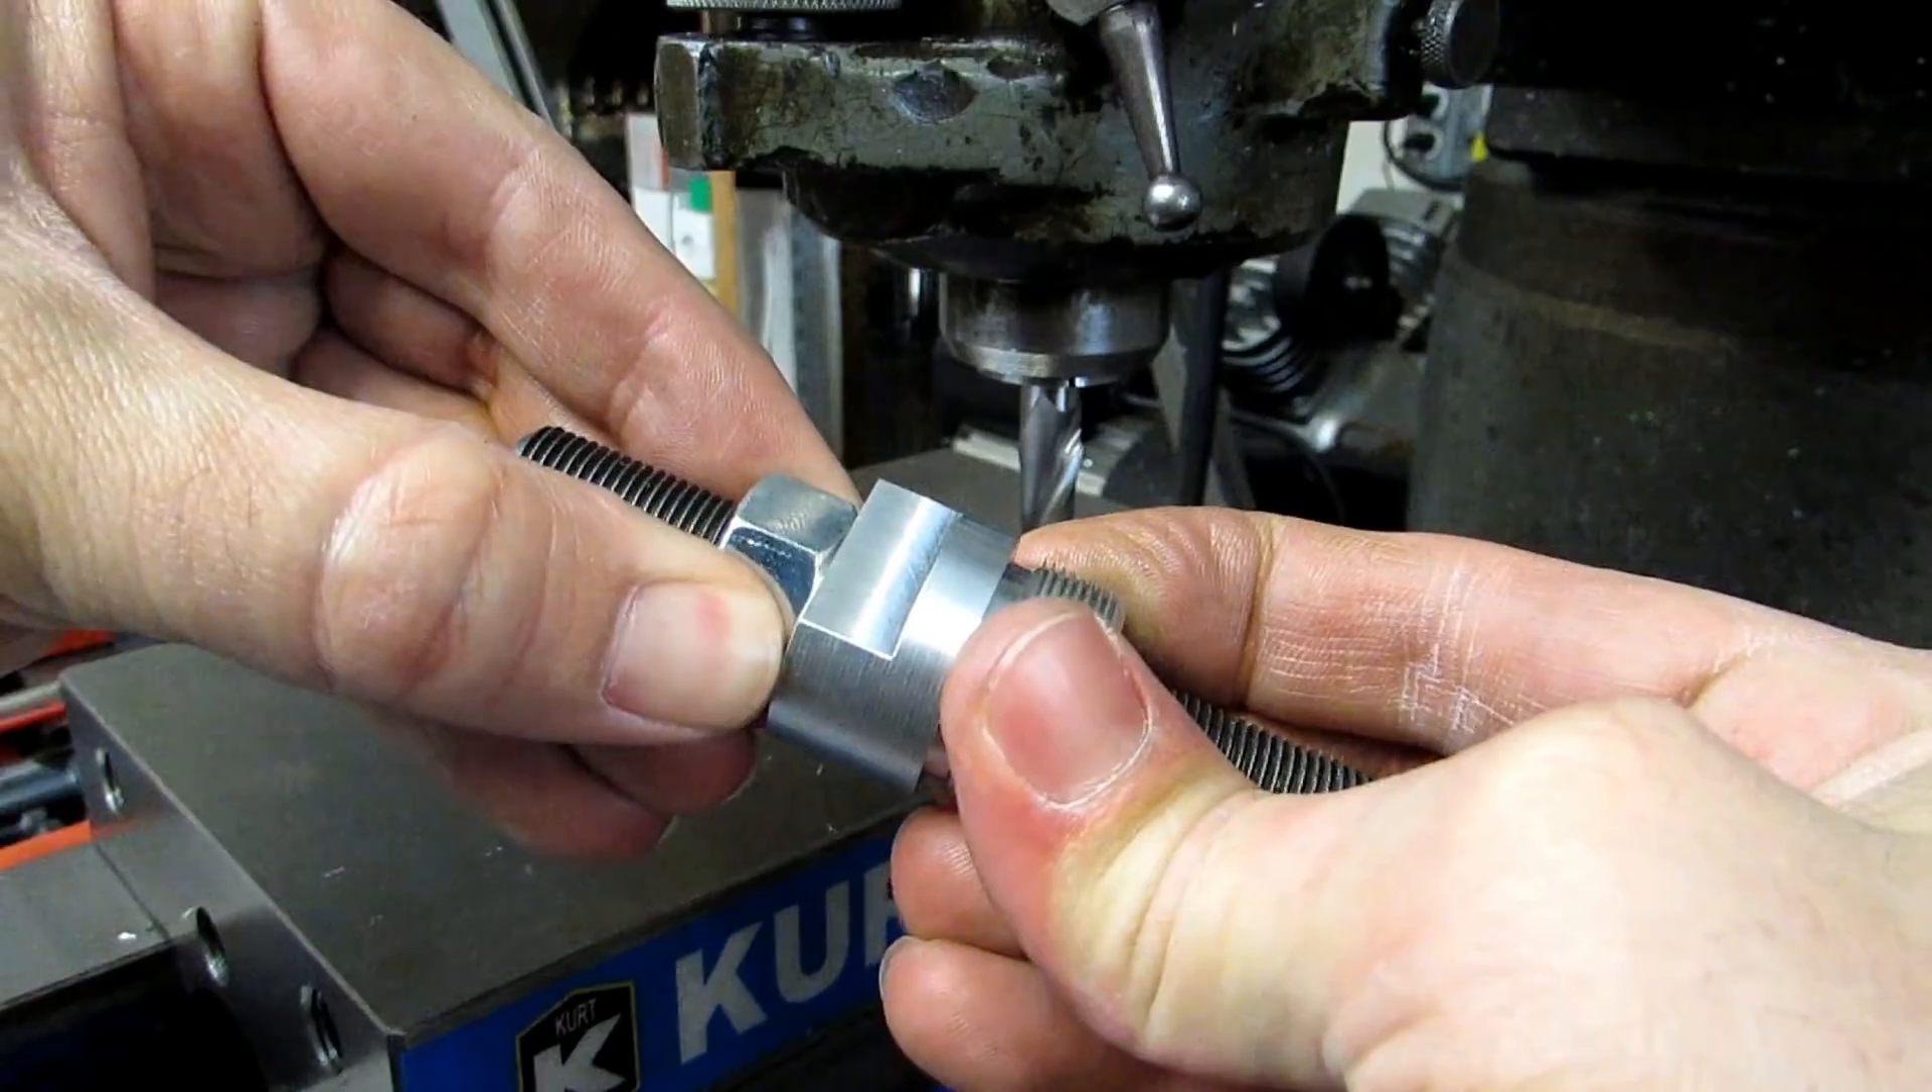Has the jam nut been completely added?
Yes.